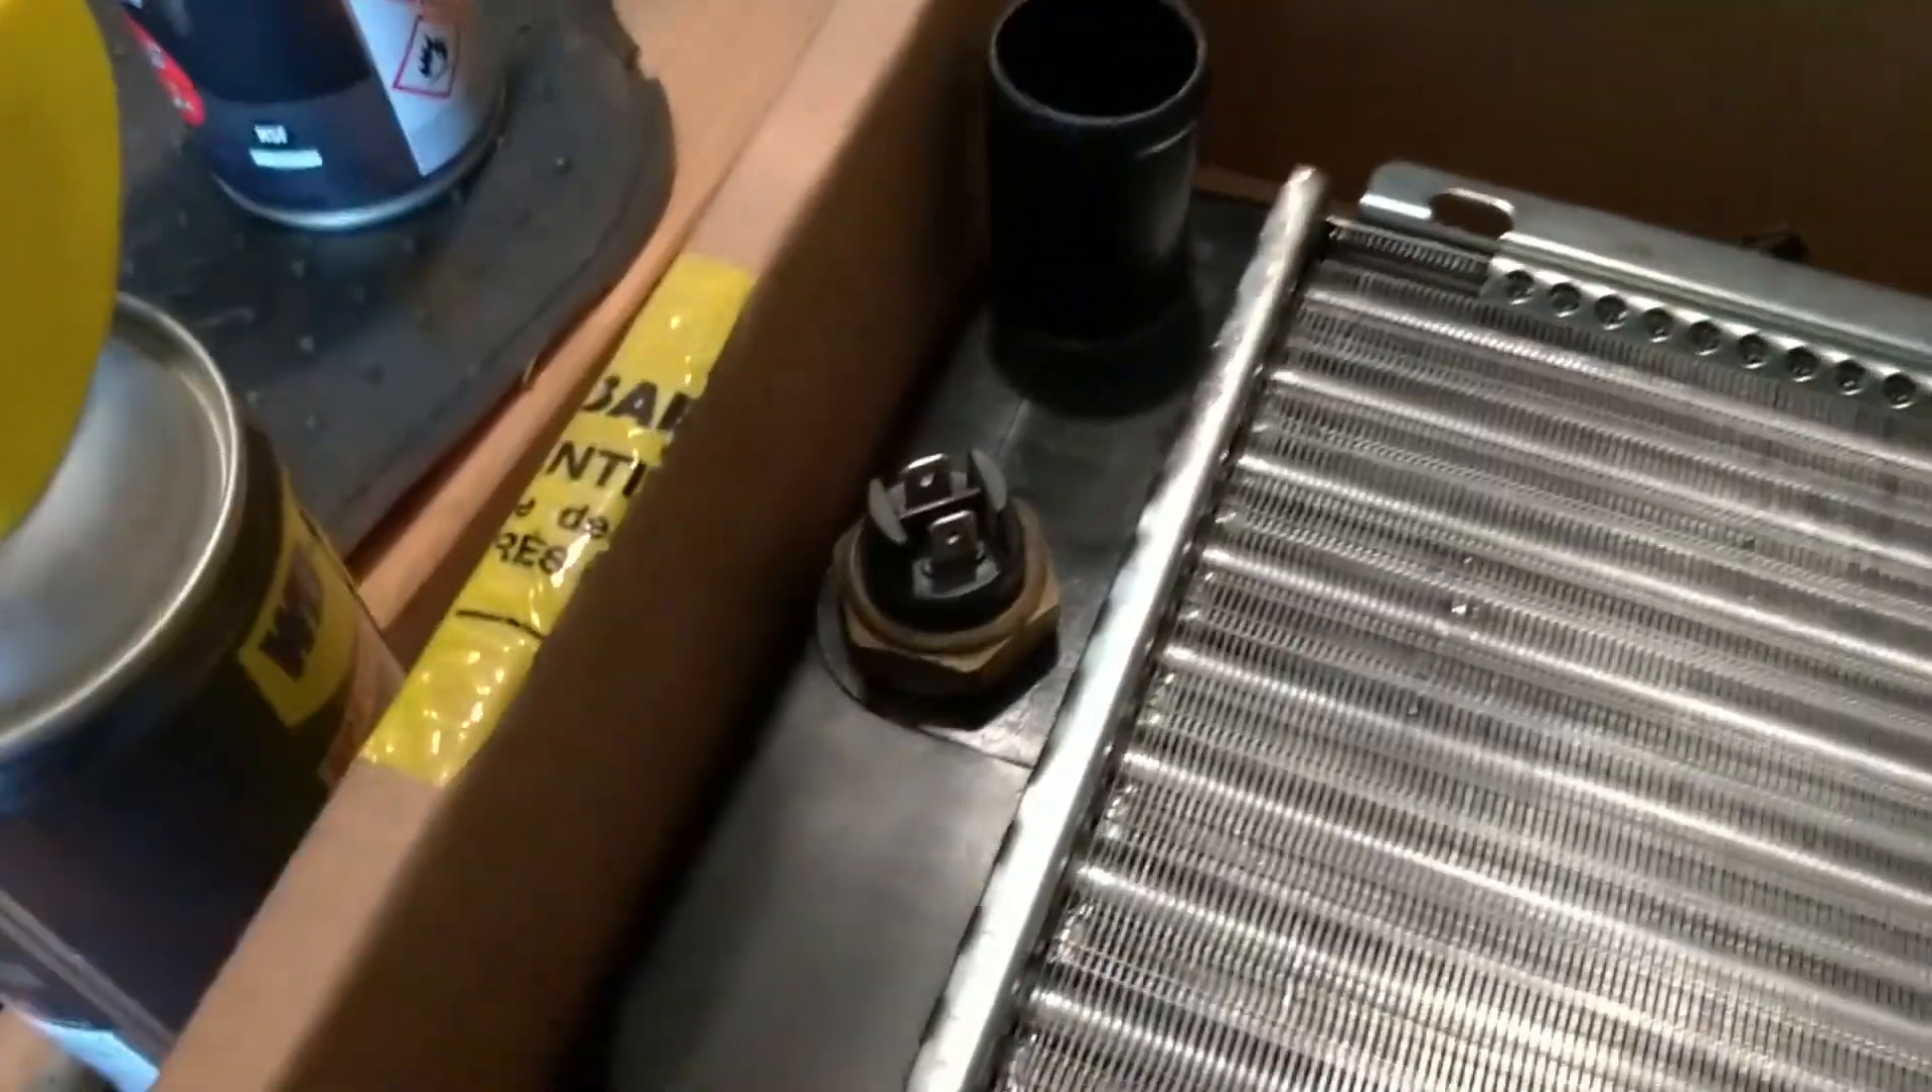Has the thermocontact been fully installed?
Yes.